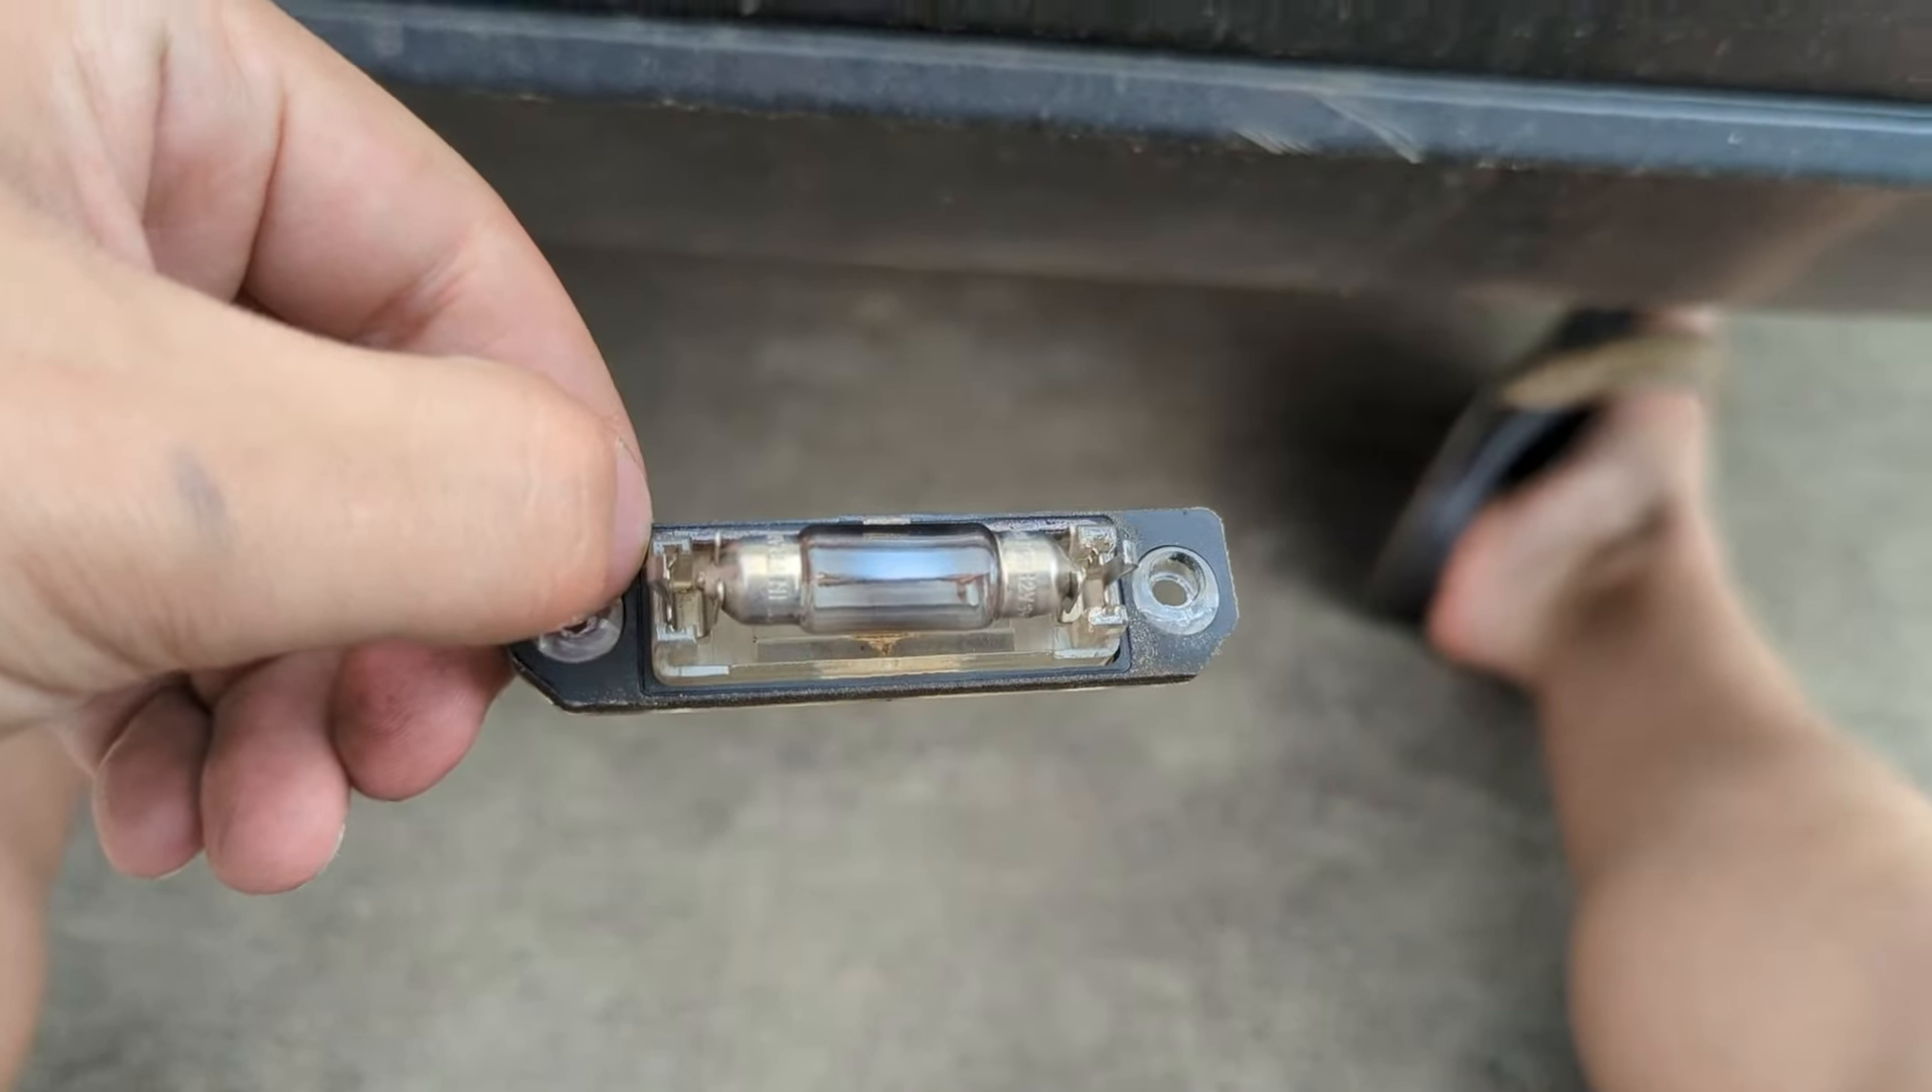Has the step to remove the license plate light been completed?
Yes.